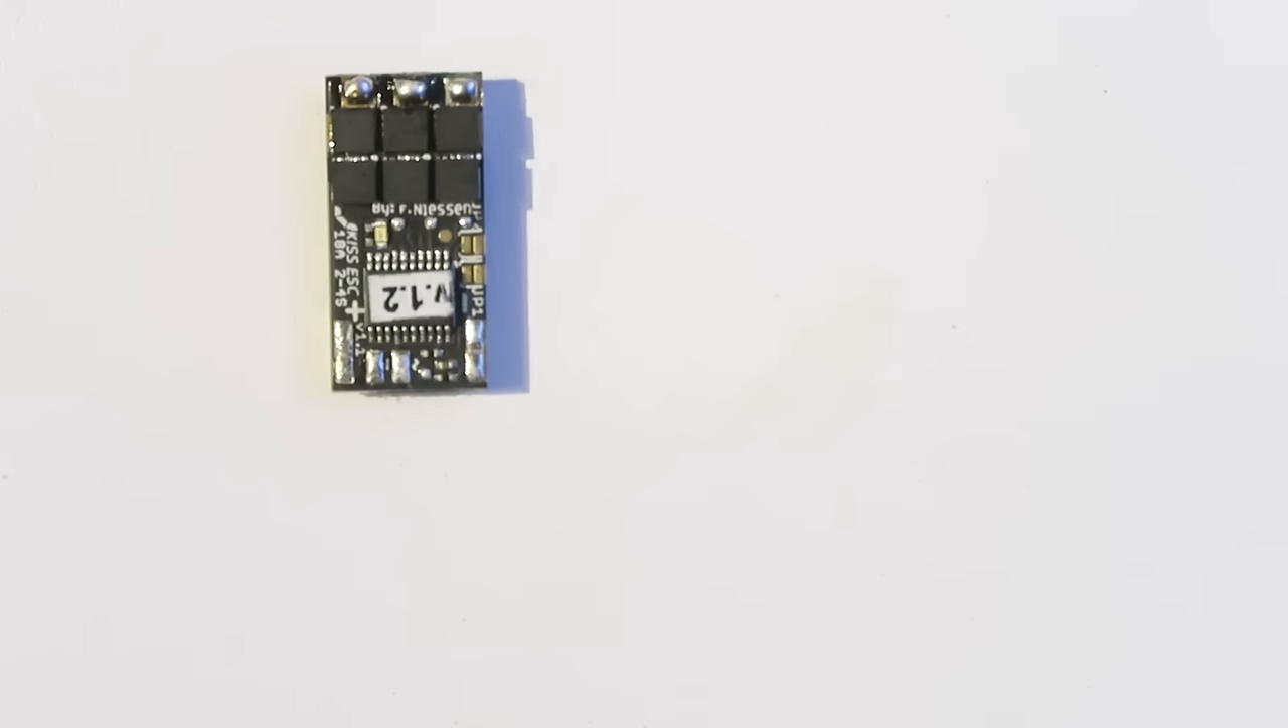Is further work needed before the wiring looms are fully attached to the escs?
Yes.